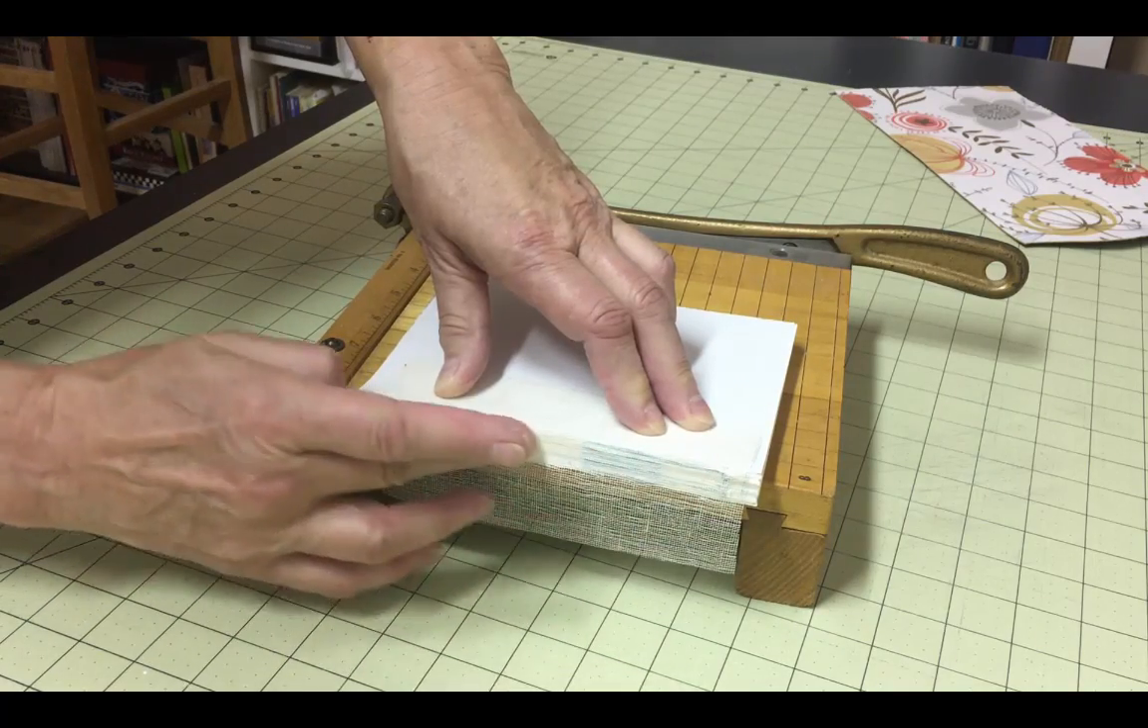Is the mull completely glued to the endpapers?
No.